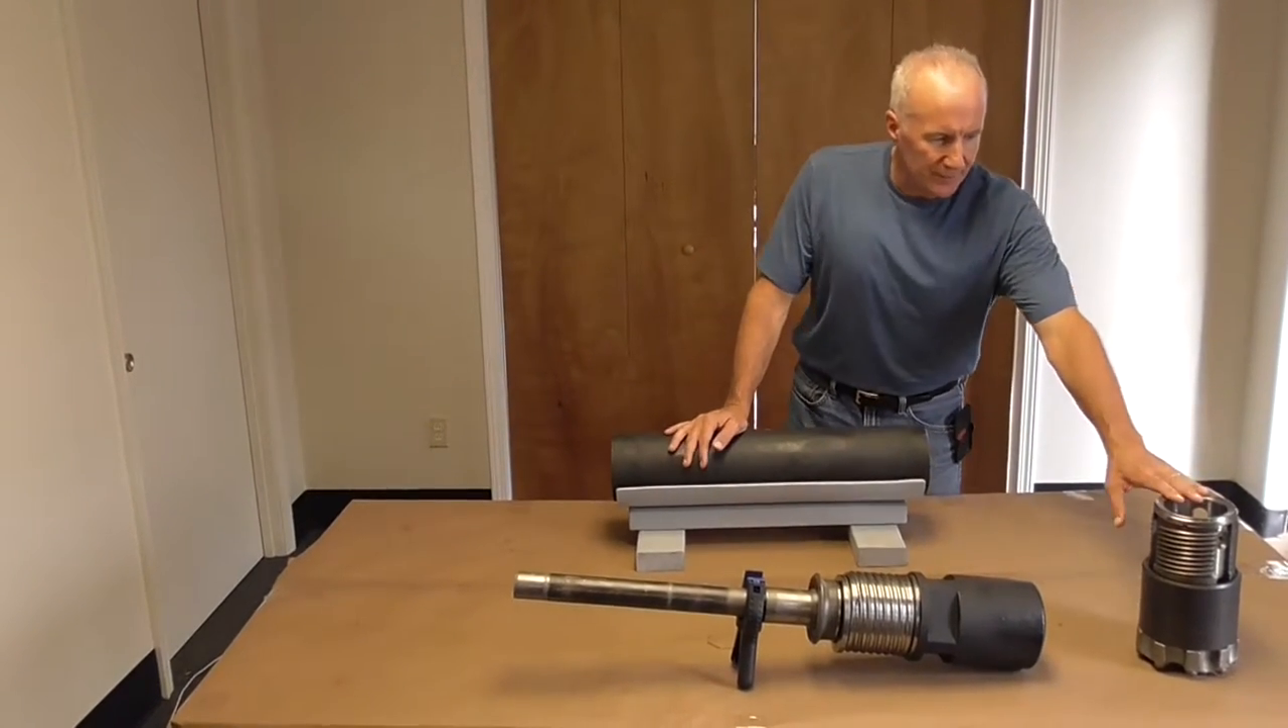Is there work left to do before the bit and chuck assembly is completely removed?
No.